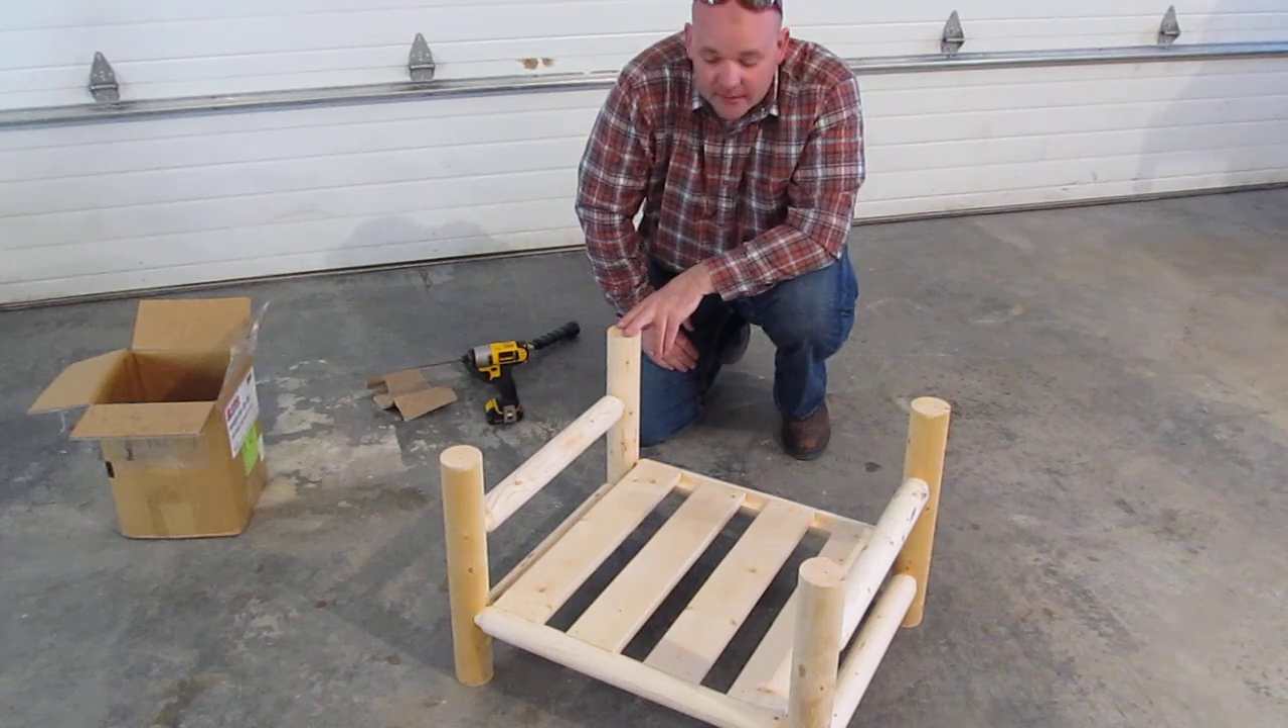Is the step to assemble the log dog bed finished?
Yes.